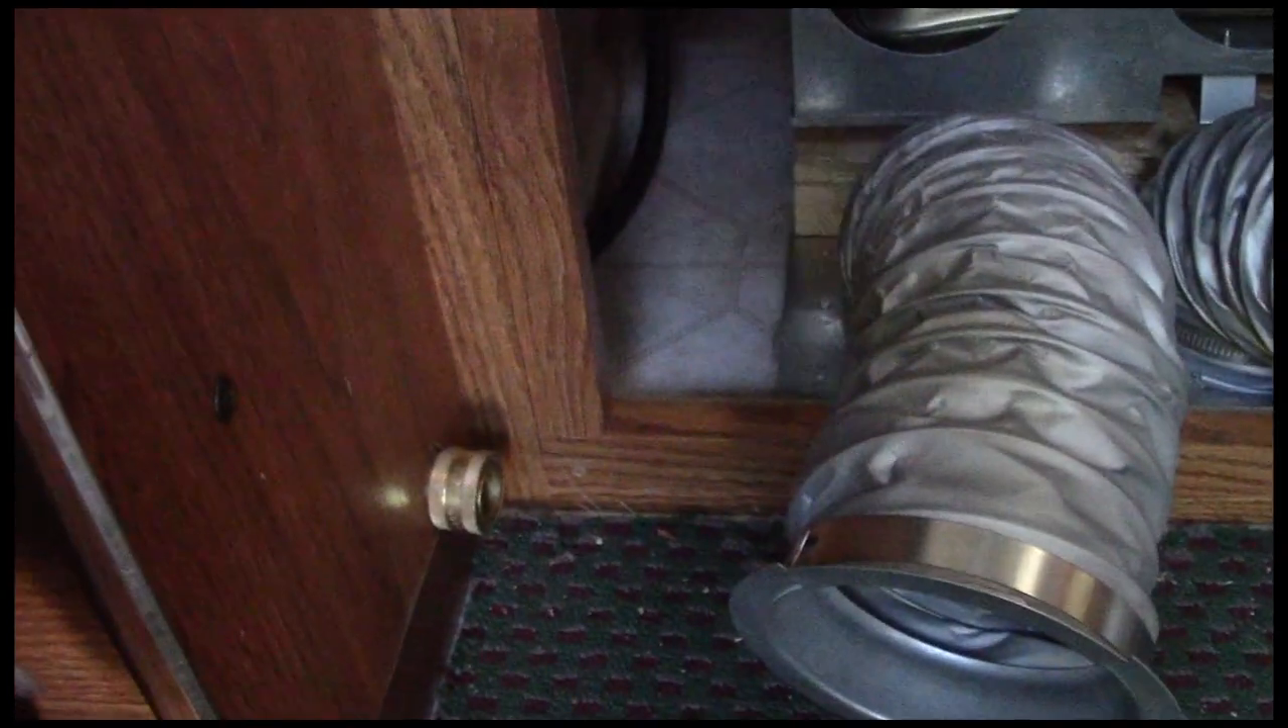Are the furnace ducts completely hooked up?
No.